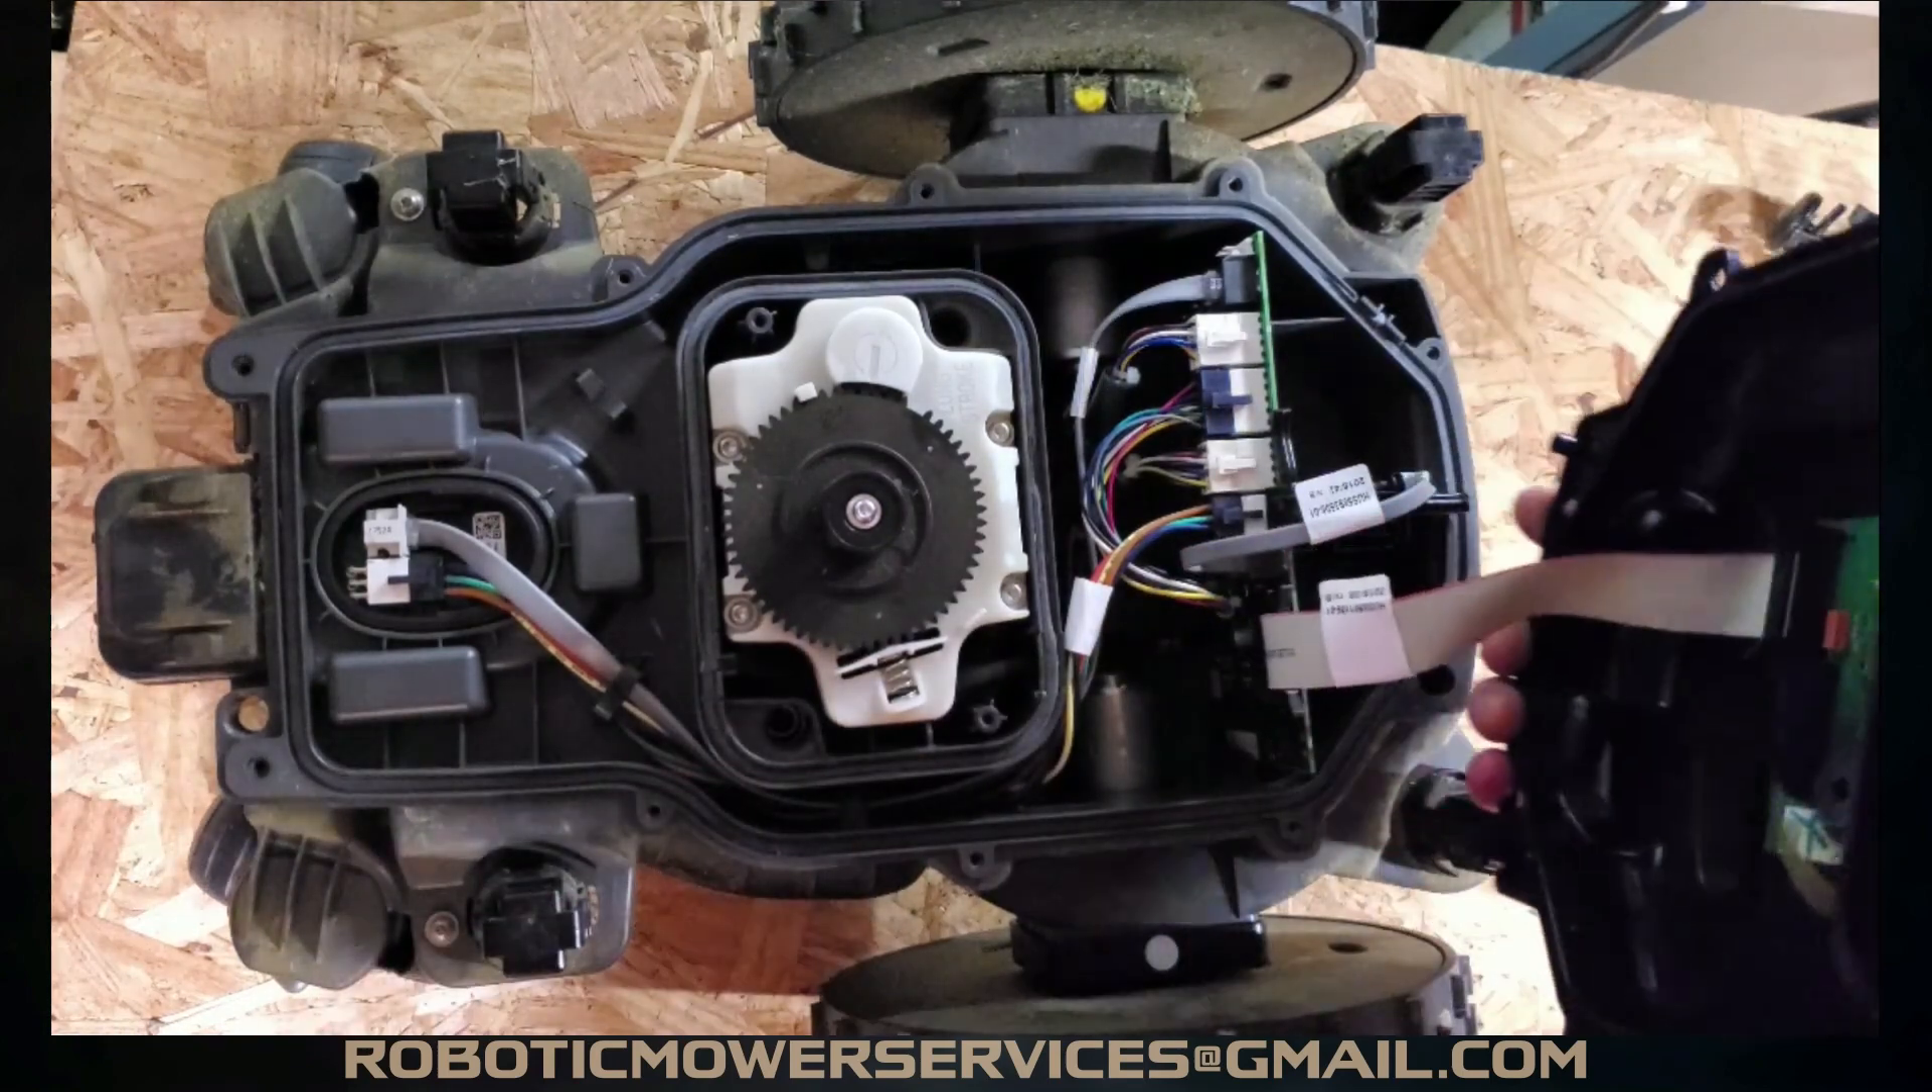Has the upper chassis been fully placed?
No.